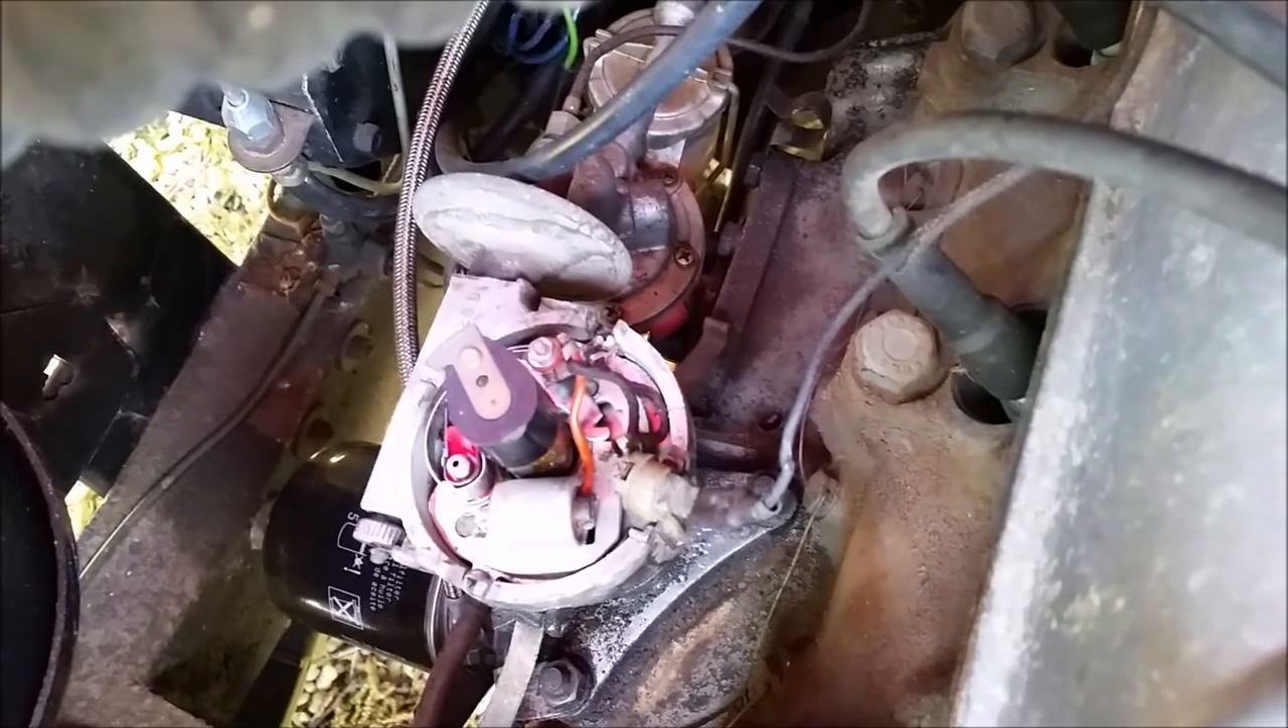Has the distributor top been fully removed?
Yes.